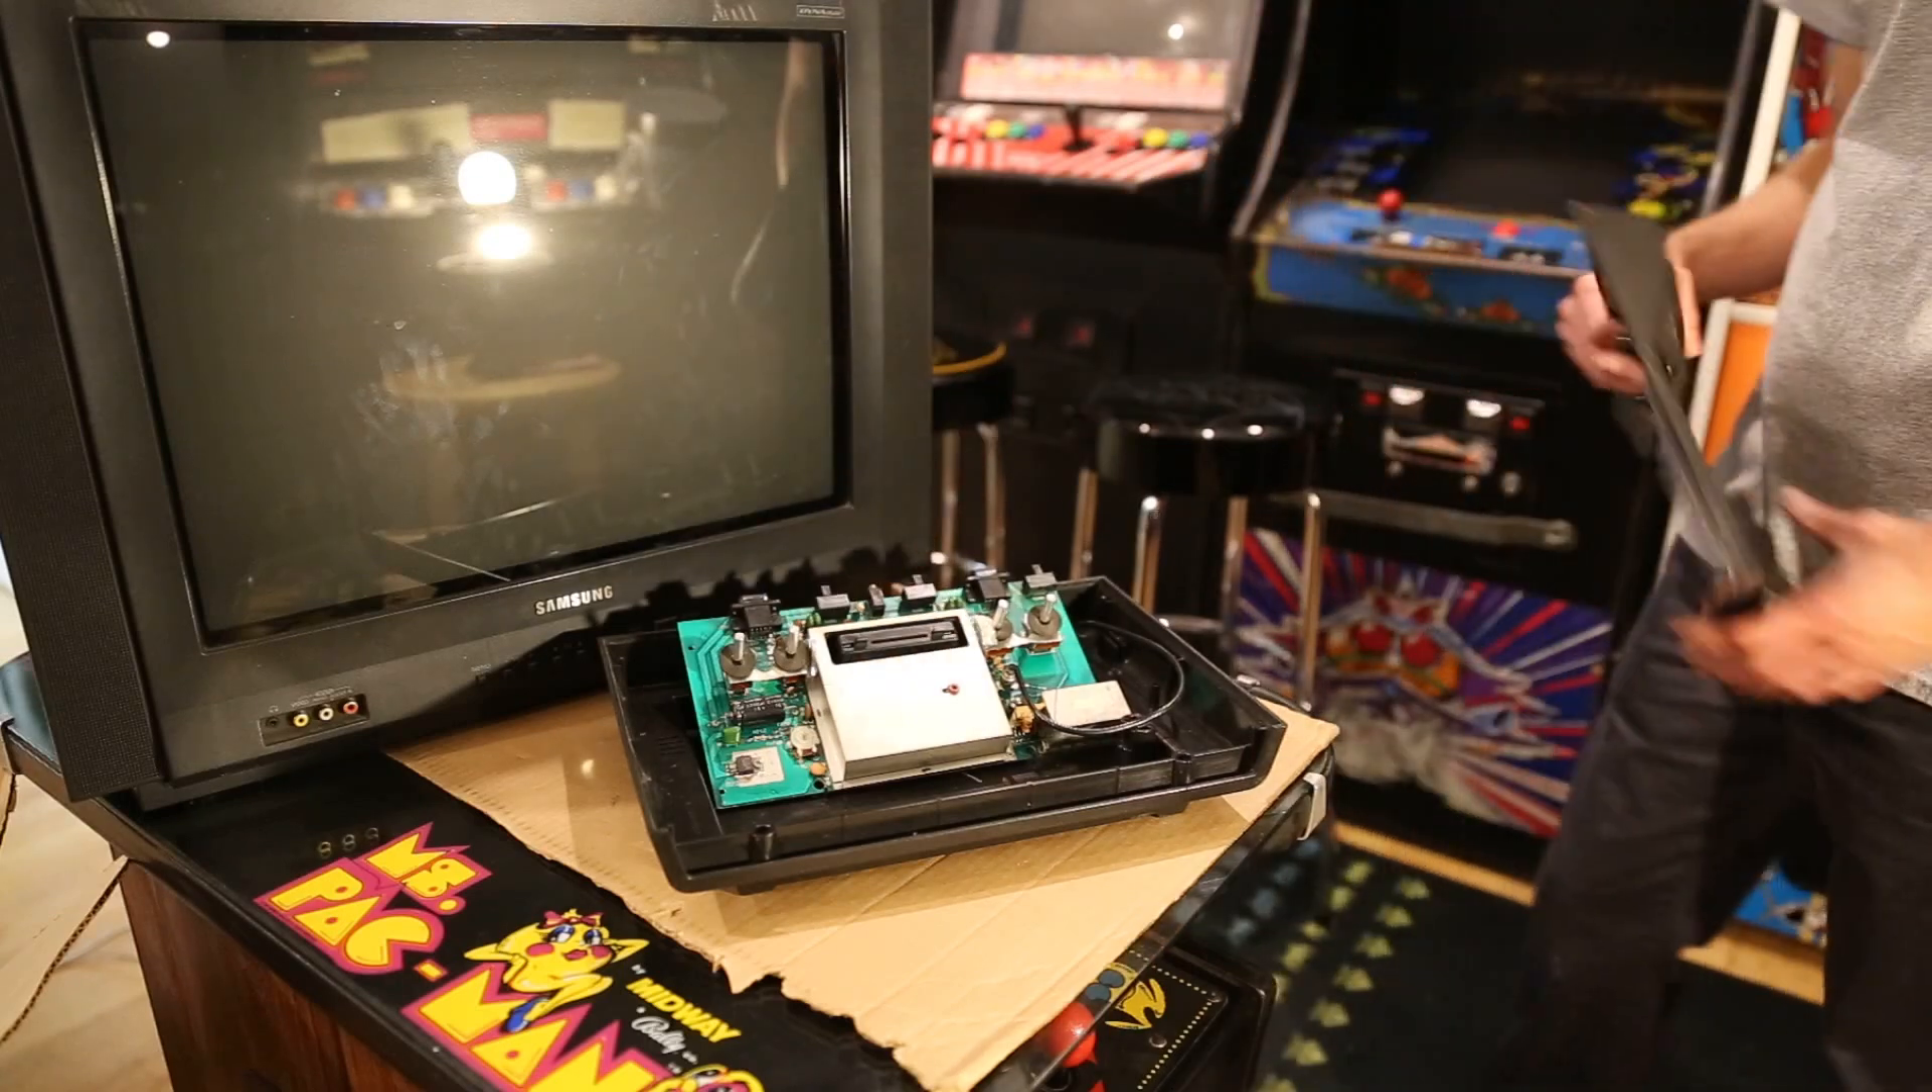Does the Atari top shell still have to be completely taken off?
No.